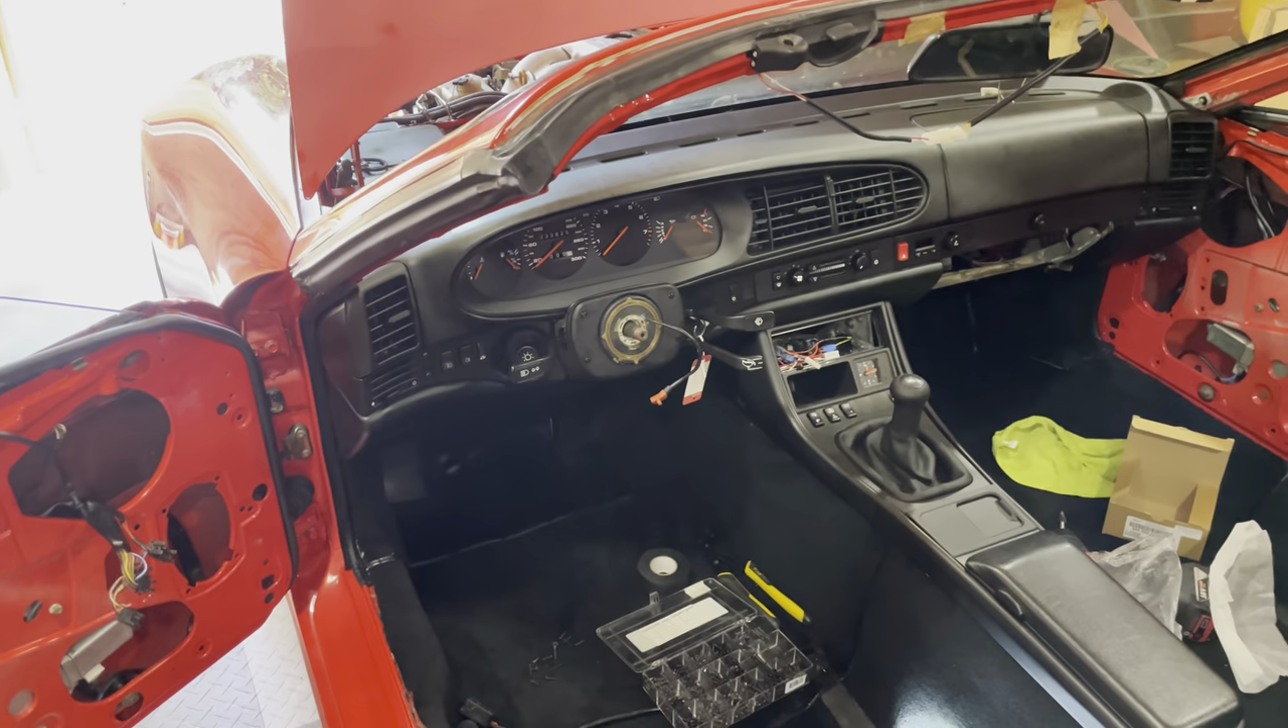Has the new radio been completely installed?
No.